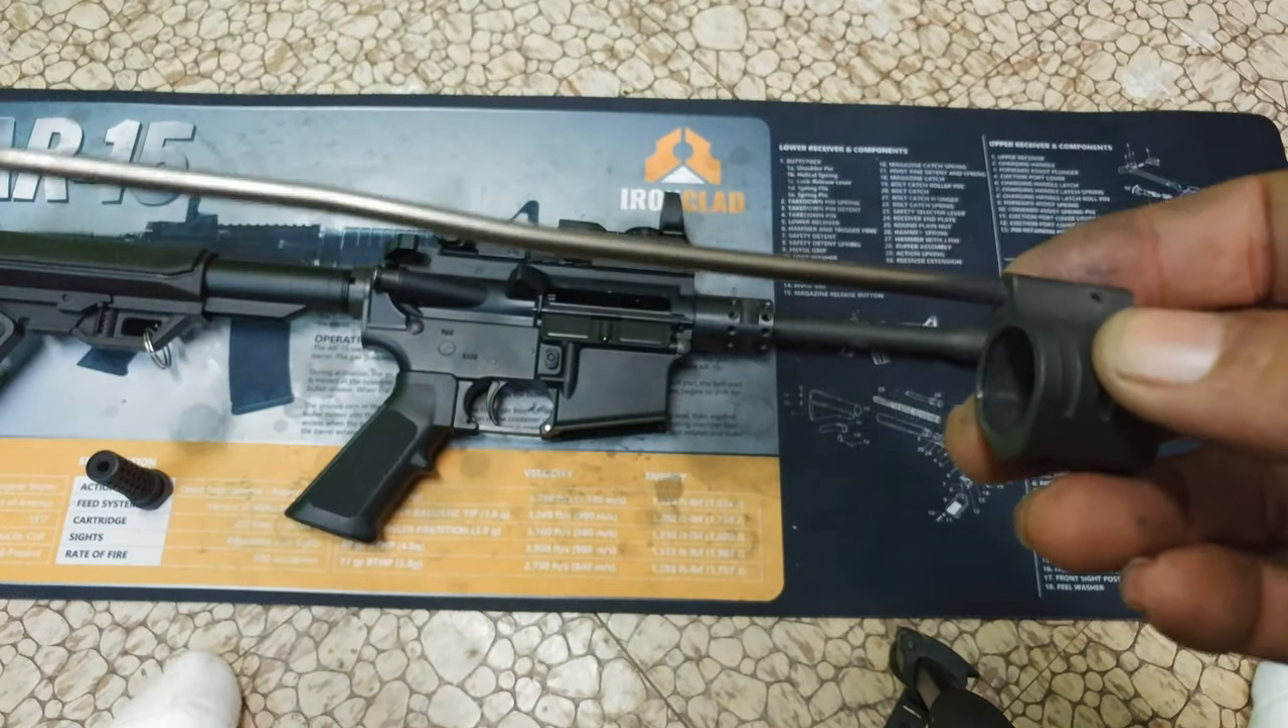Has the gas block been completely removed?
Yes.